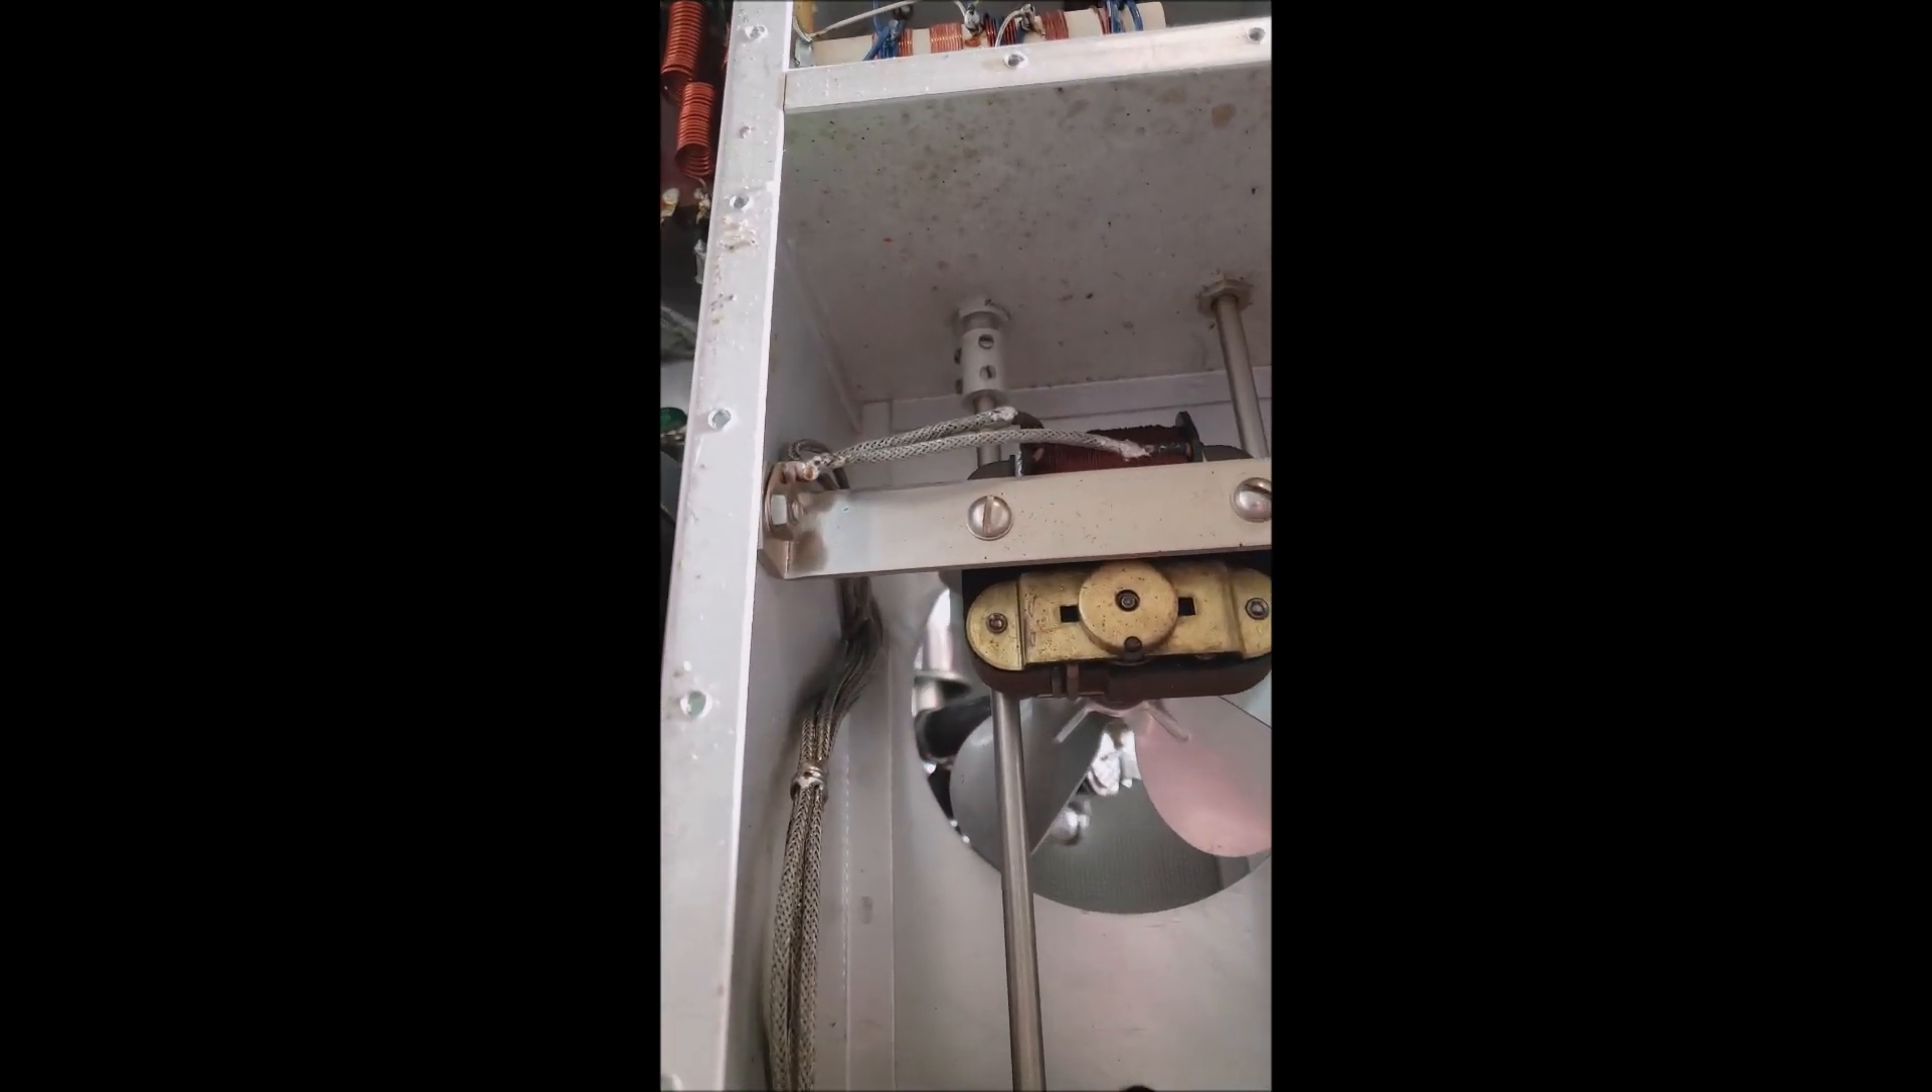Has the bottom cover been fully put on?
No.